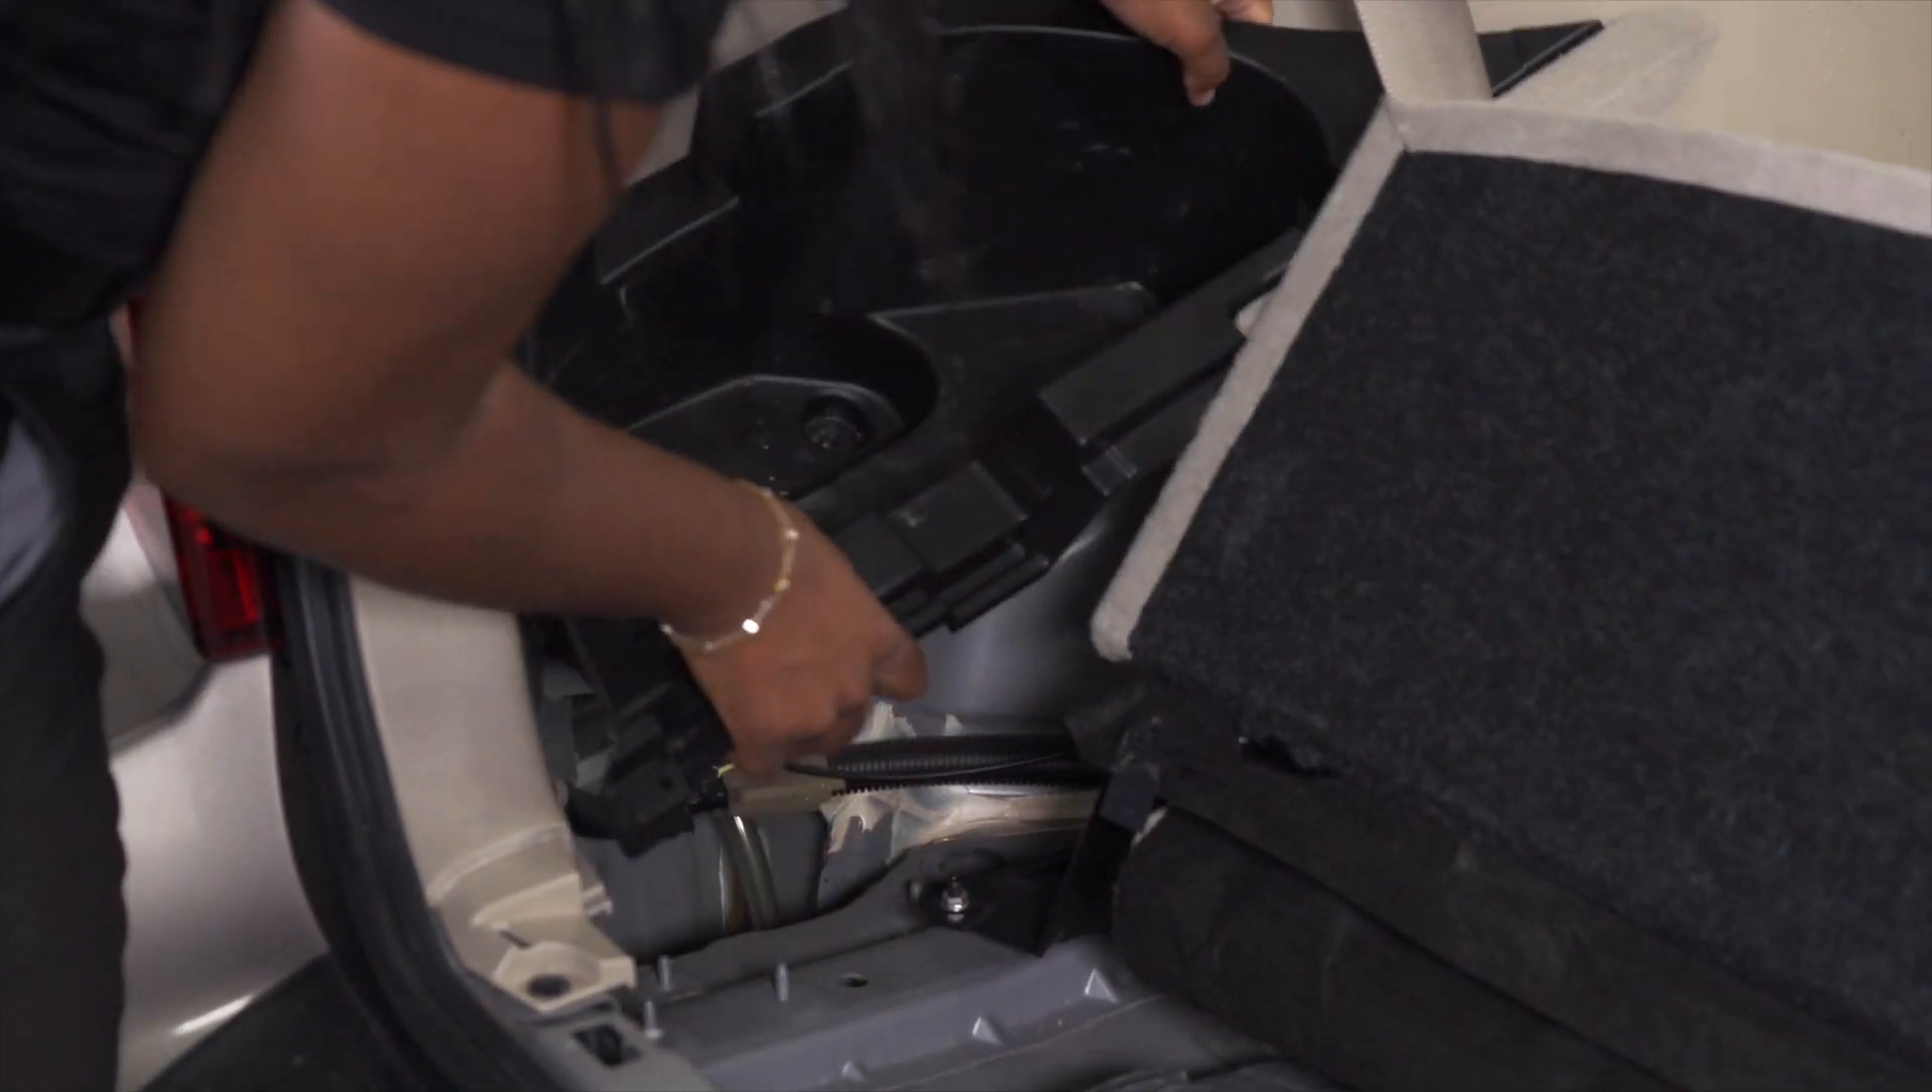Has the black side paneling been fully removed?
No.